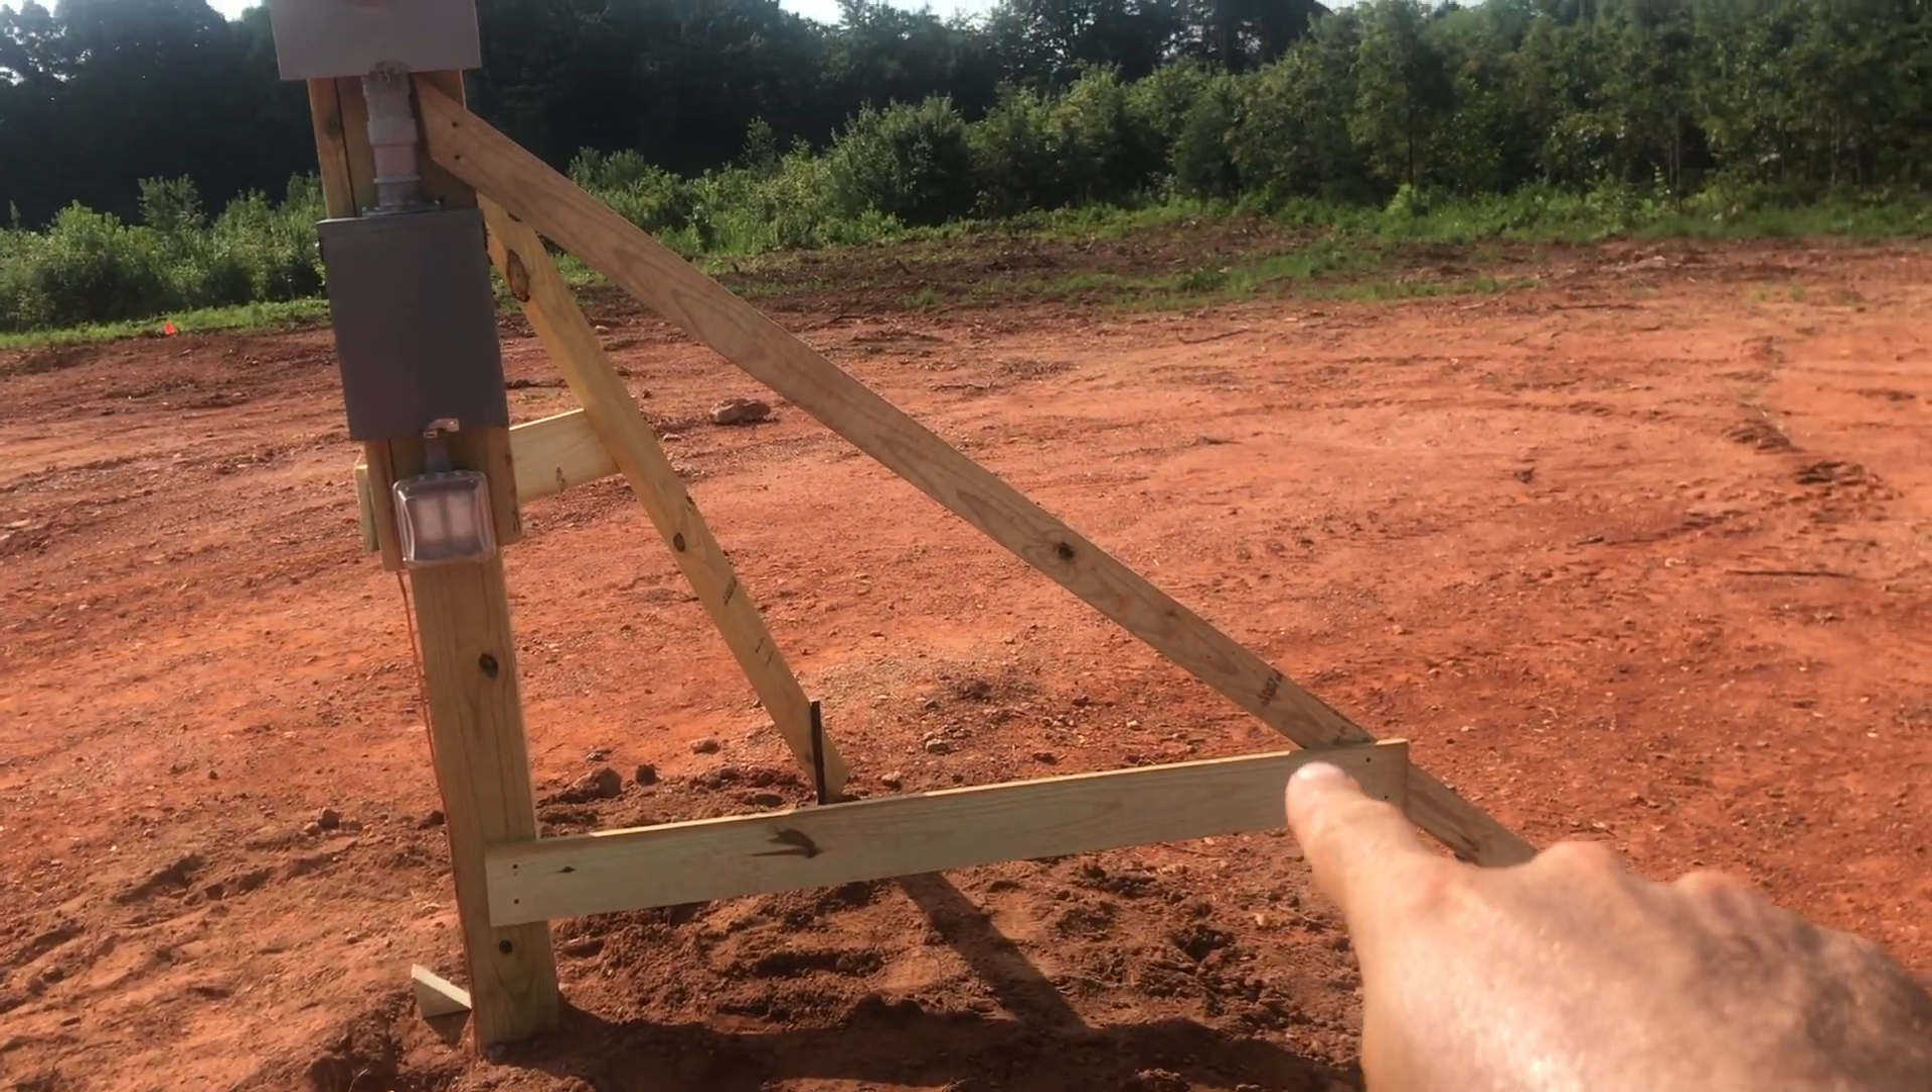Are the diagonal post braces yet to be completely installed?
No.